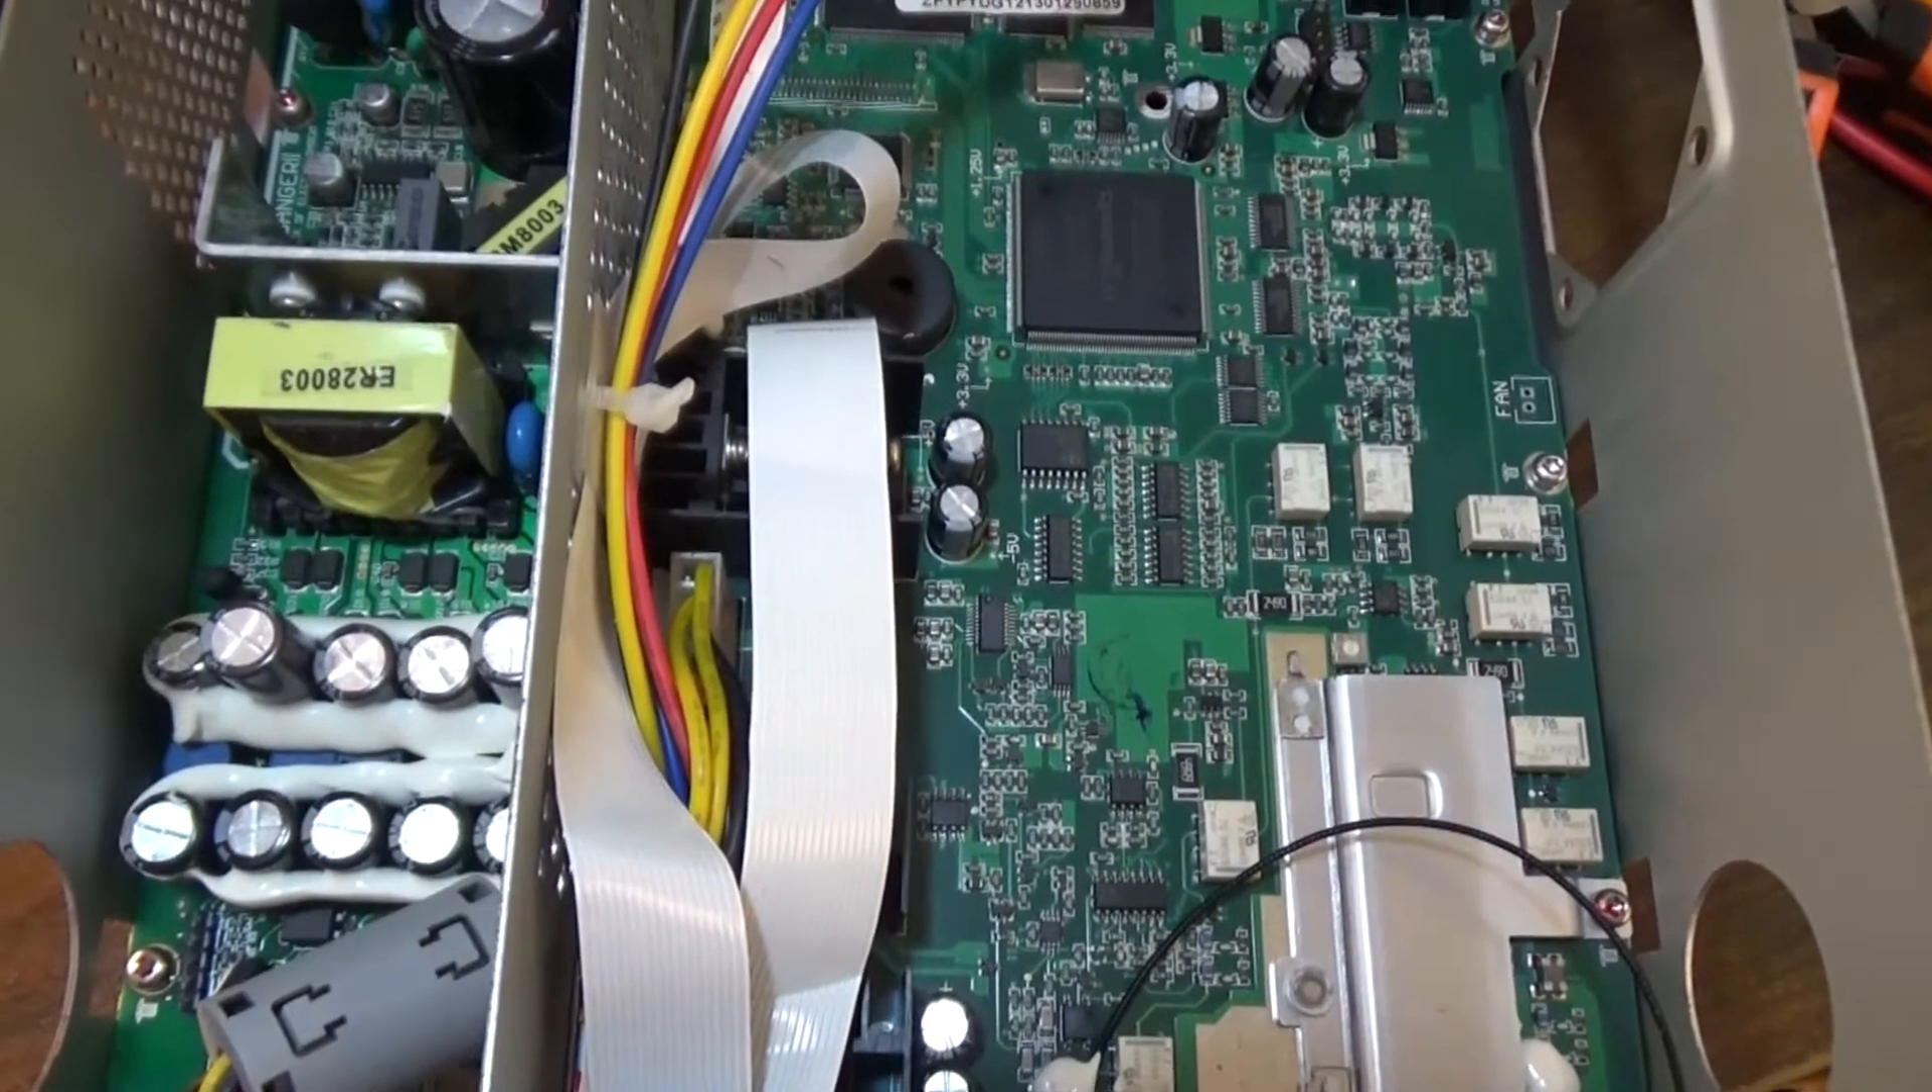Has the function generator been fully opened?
Yes.